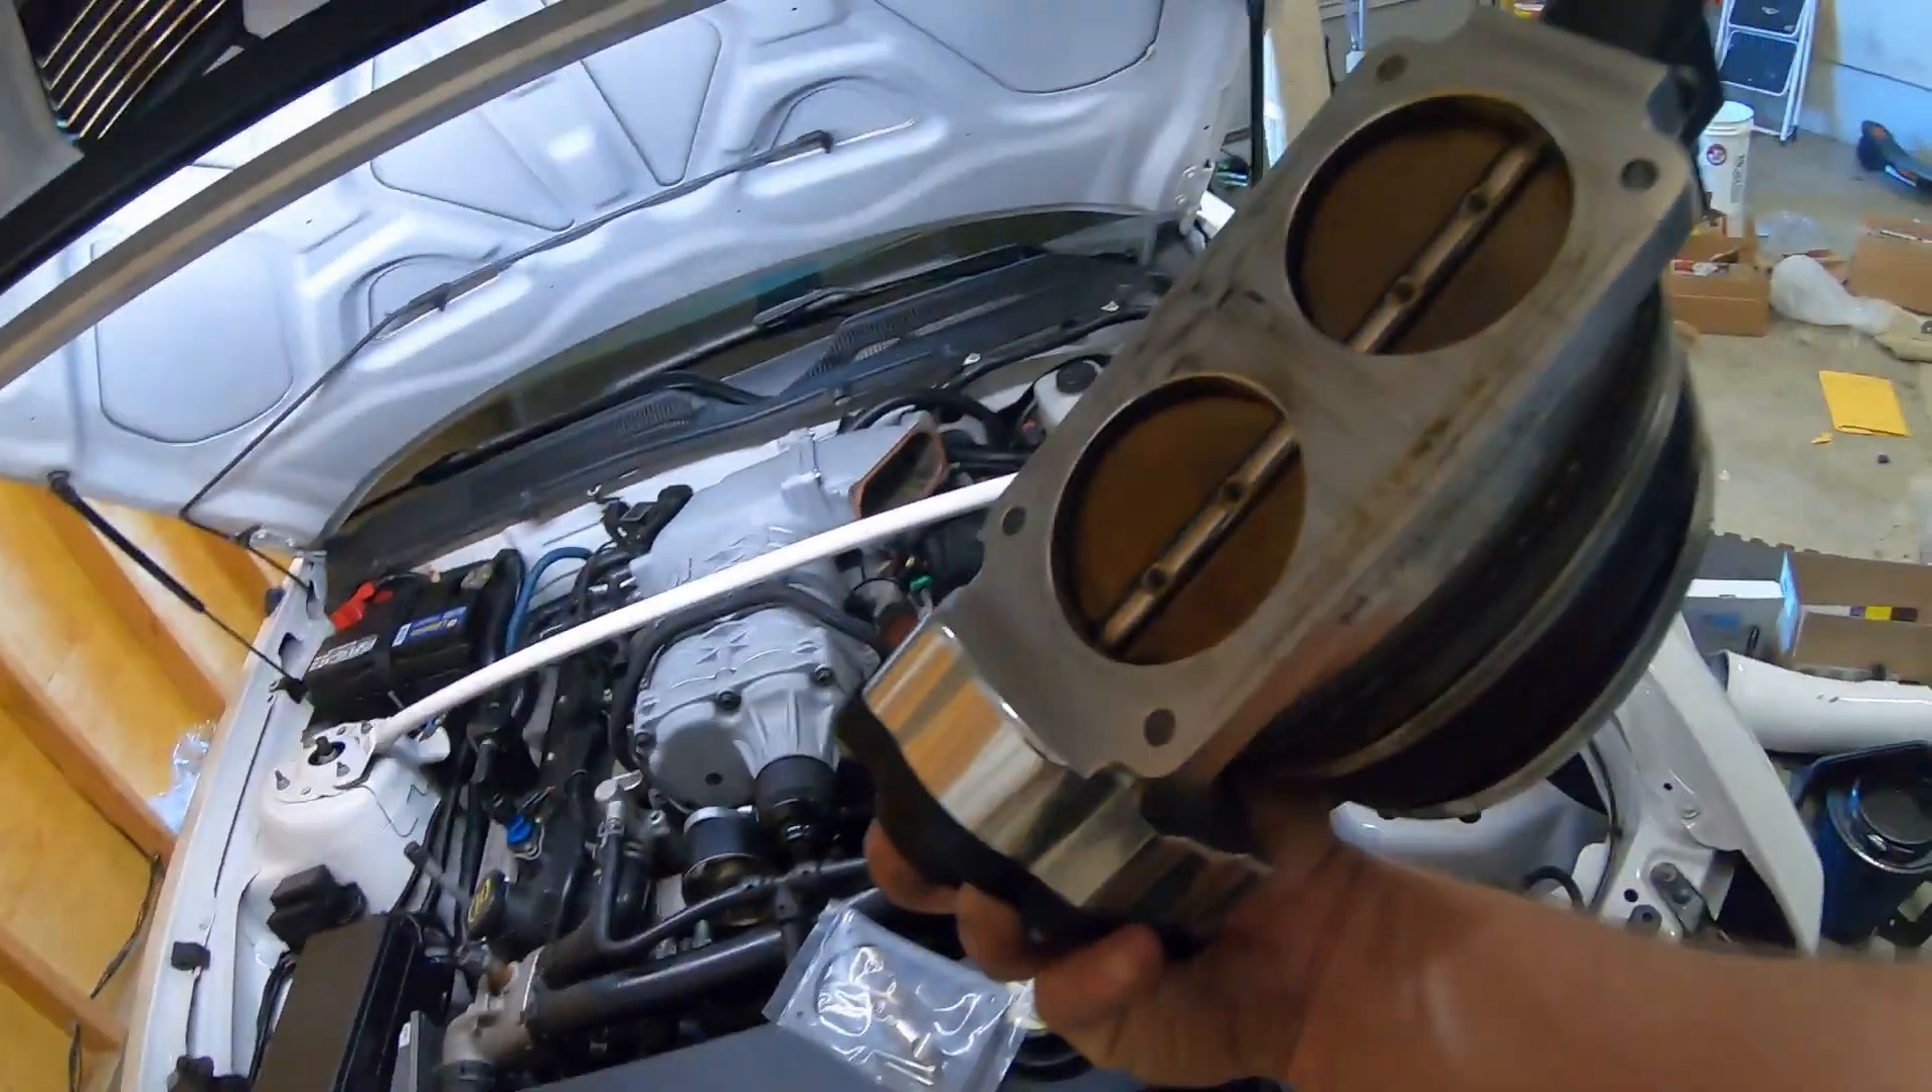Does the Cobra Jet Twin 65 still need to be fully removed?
No.